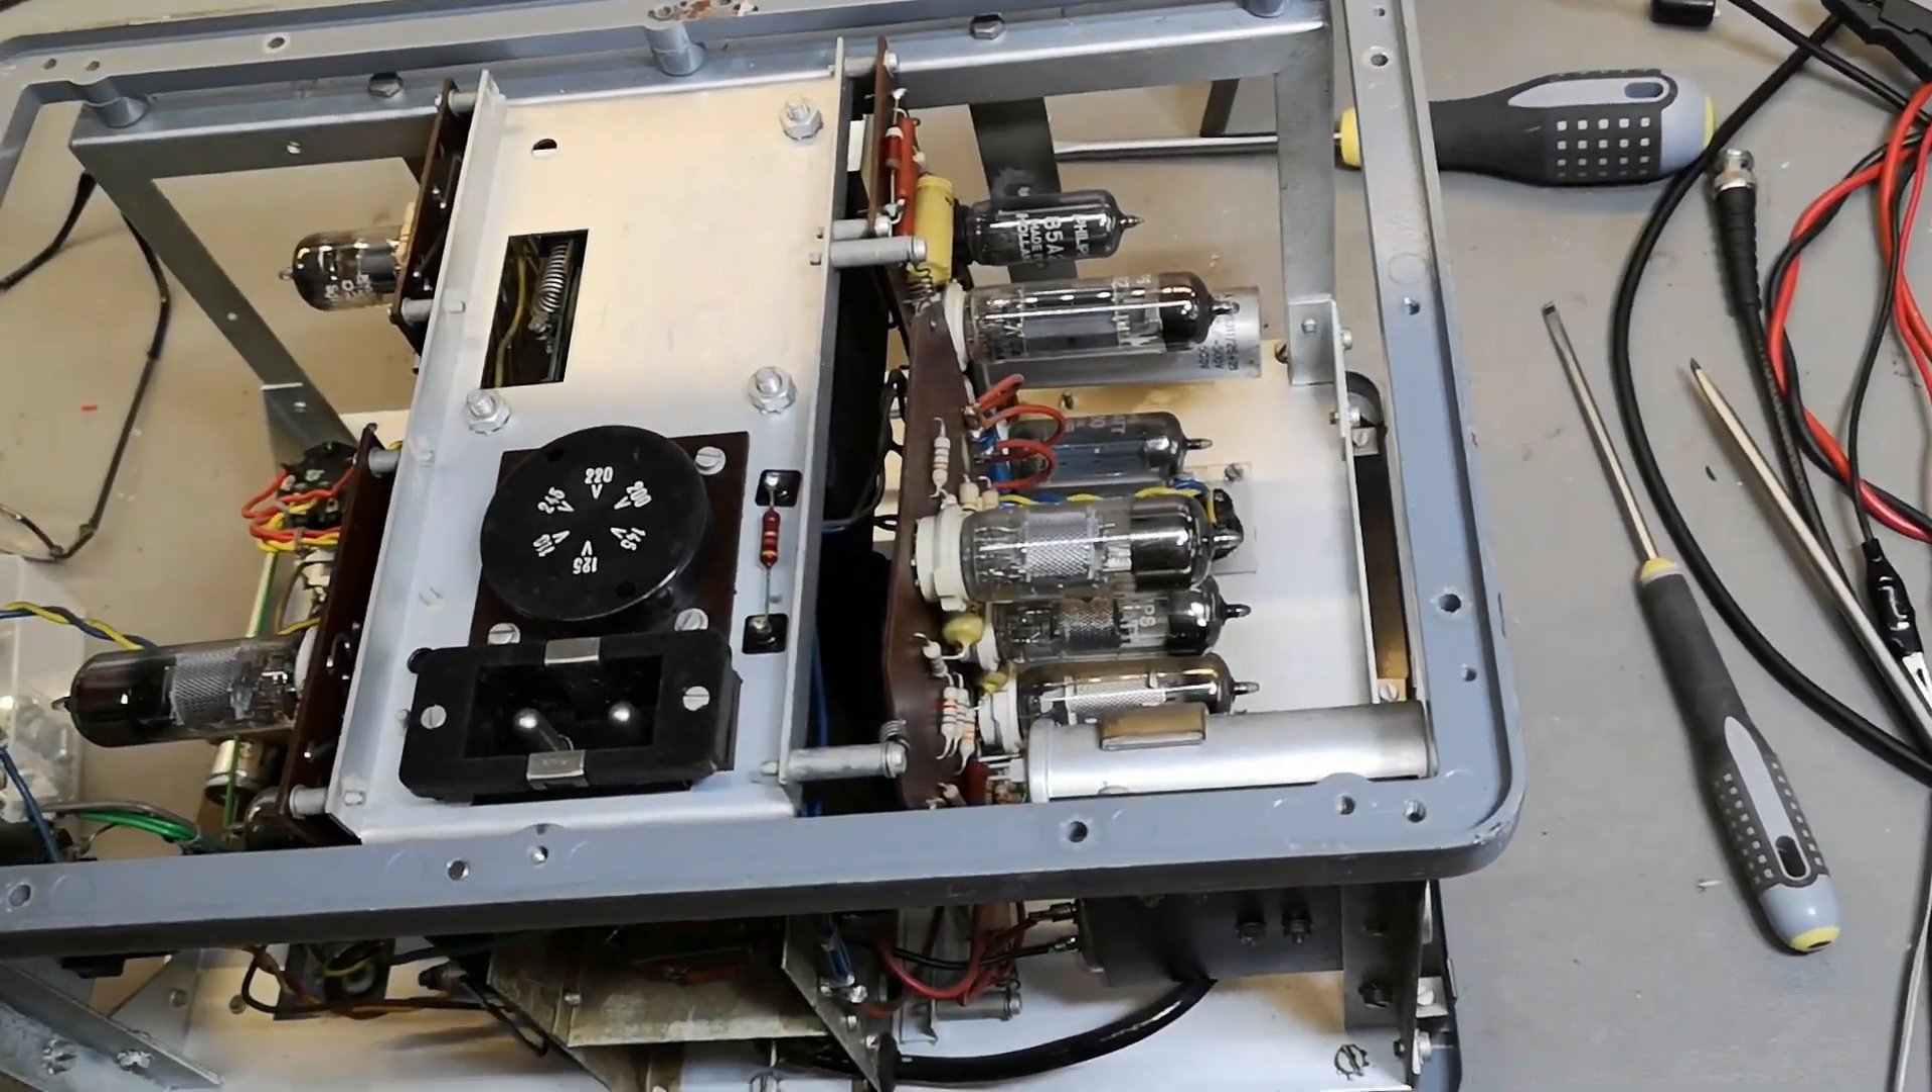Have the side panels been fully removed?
Yes.